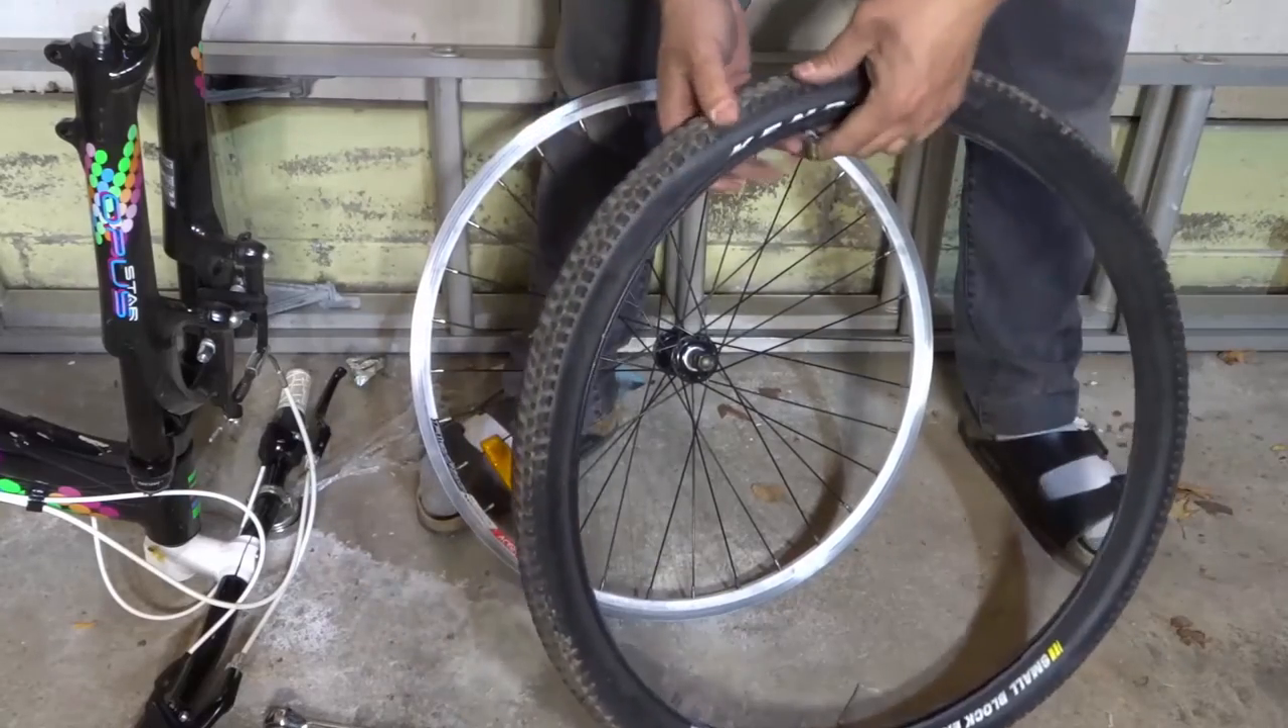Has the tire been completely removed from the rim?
Yes.